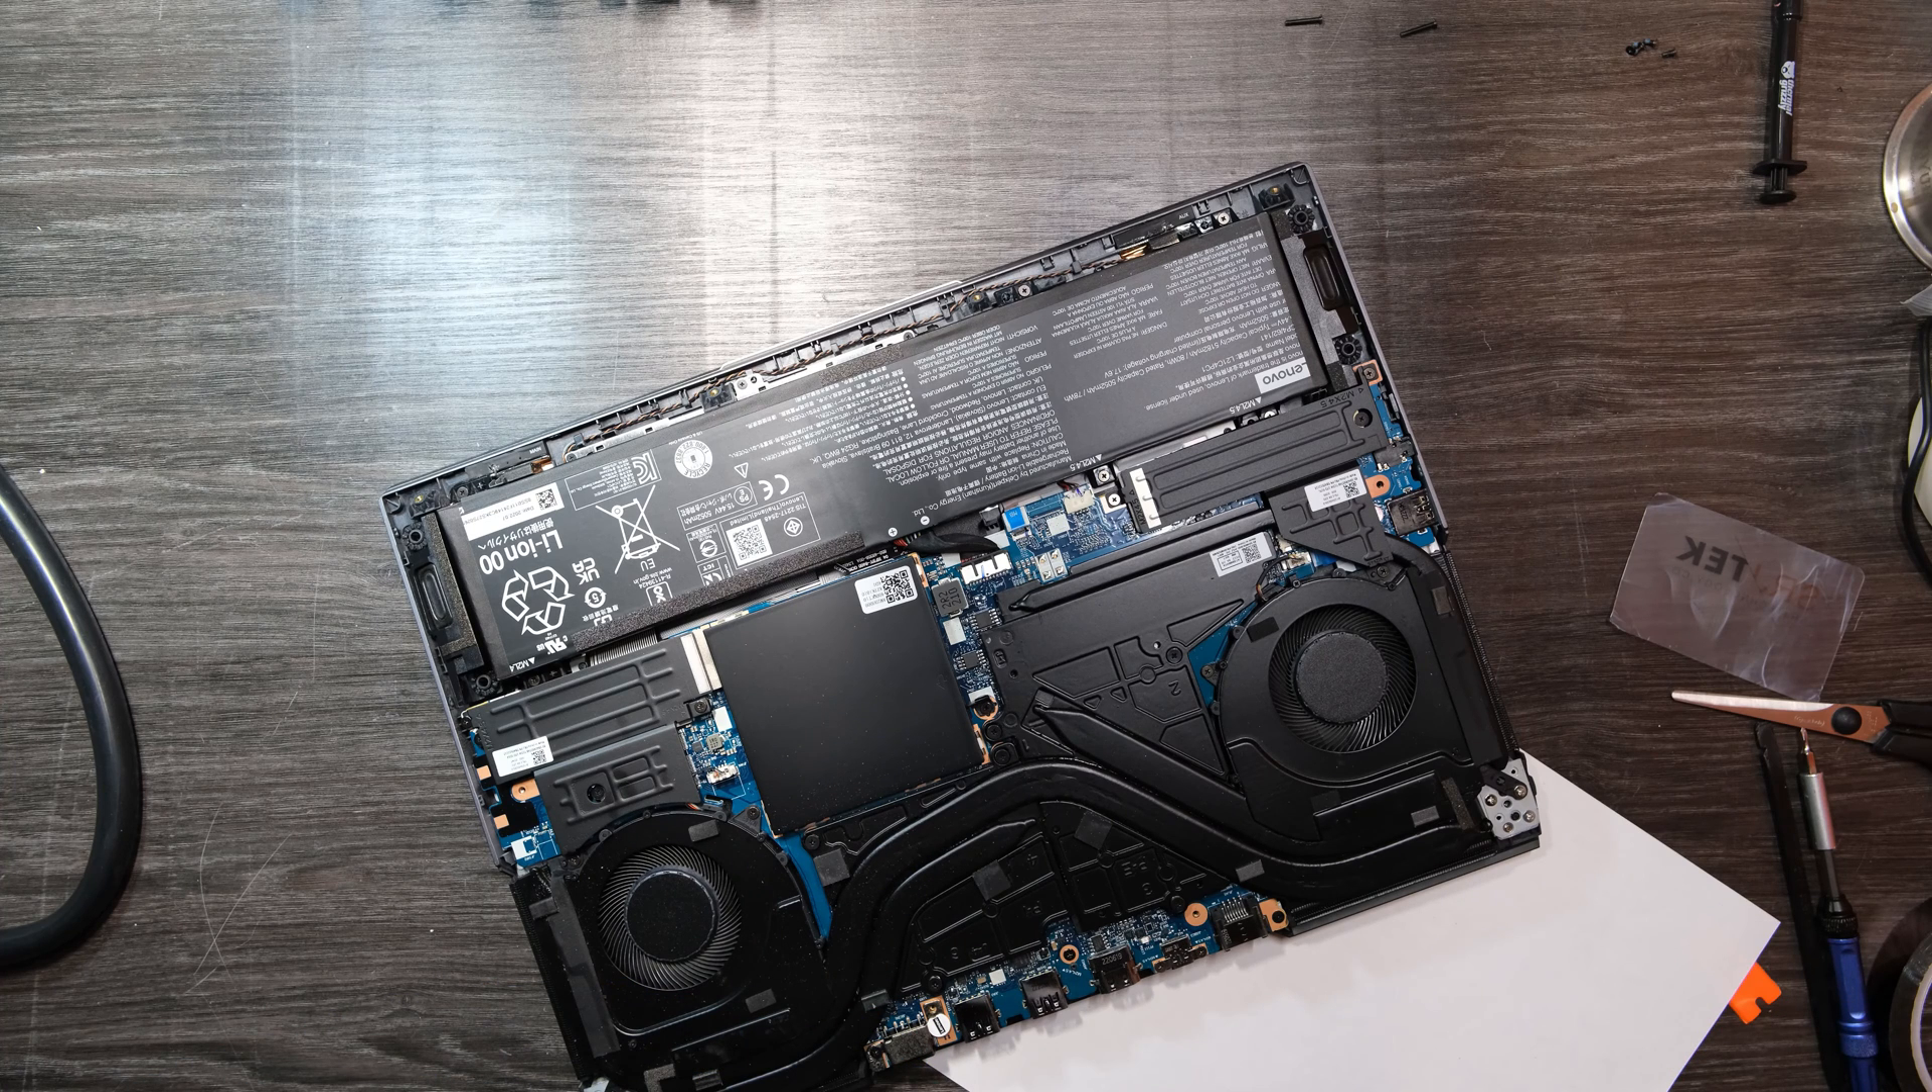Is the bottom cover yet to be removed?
No.